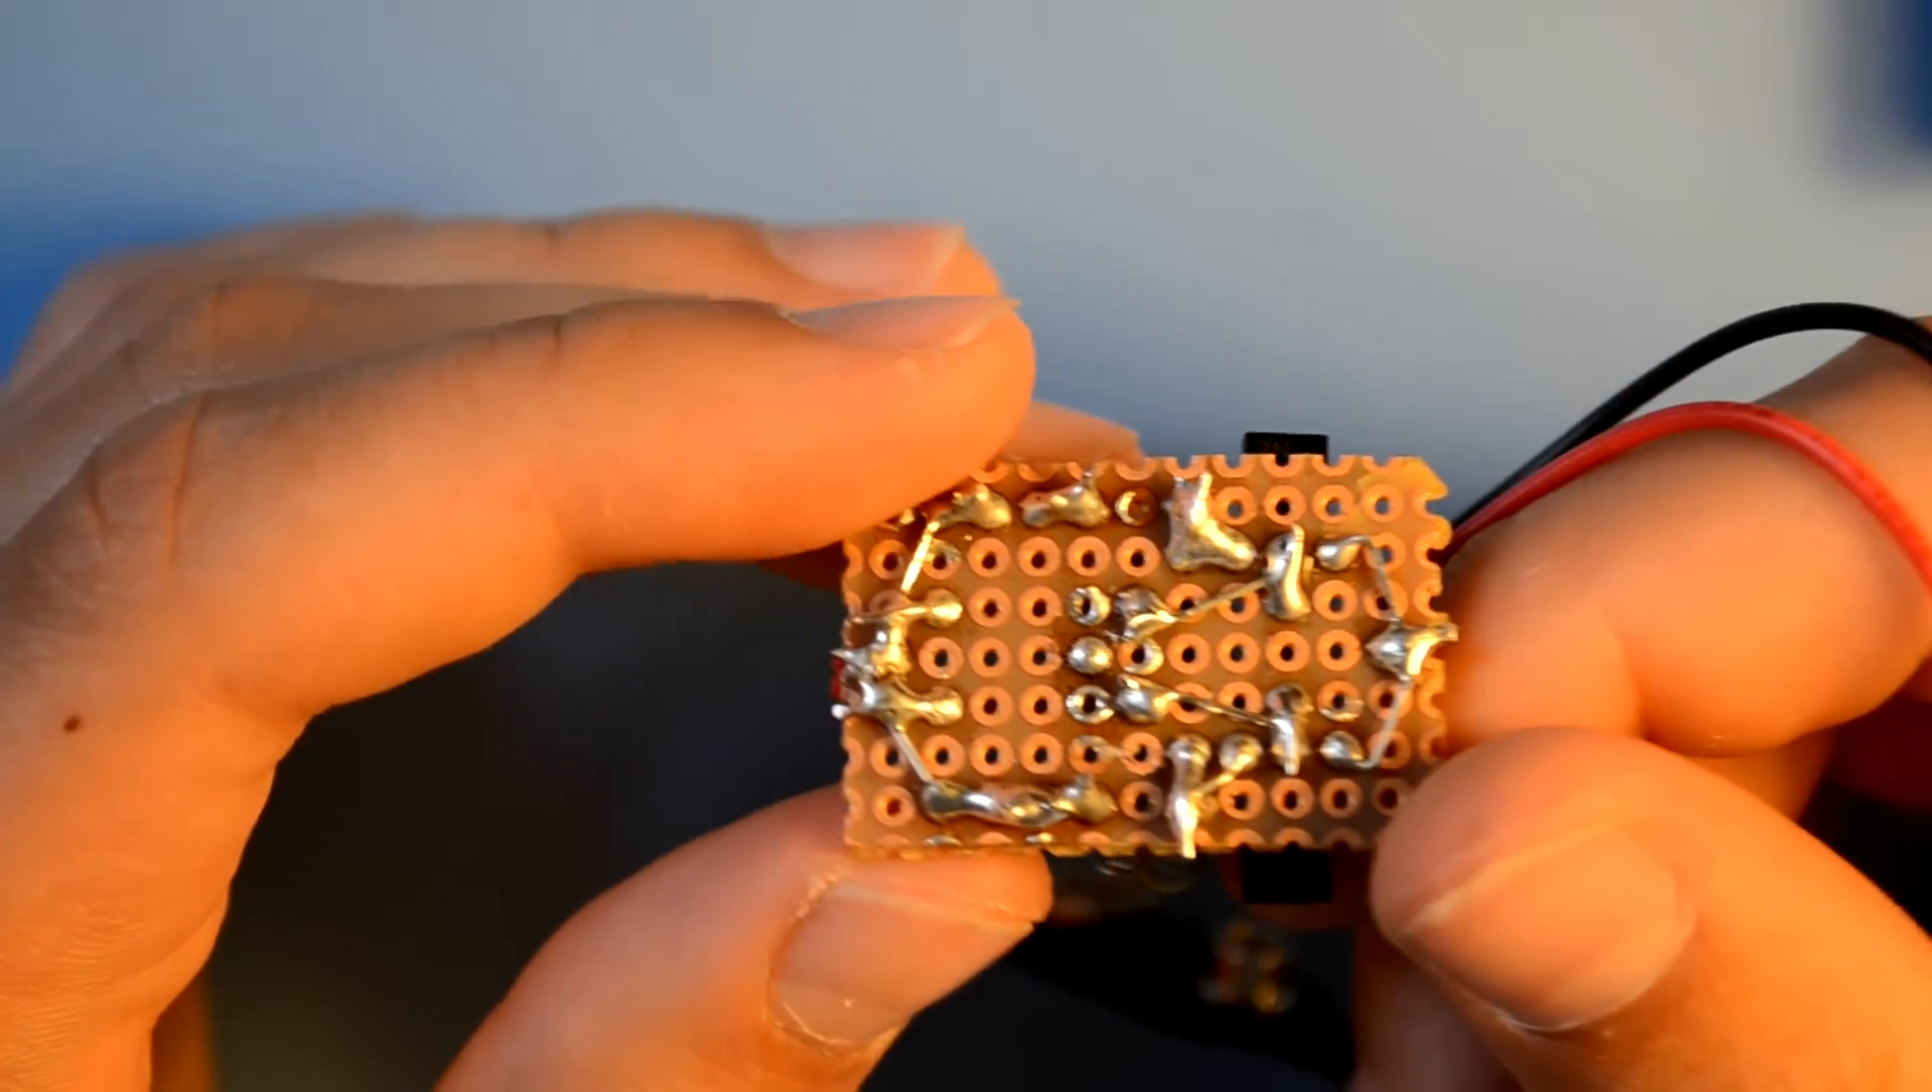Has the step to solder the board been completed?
Yes.